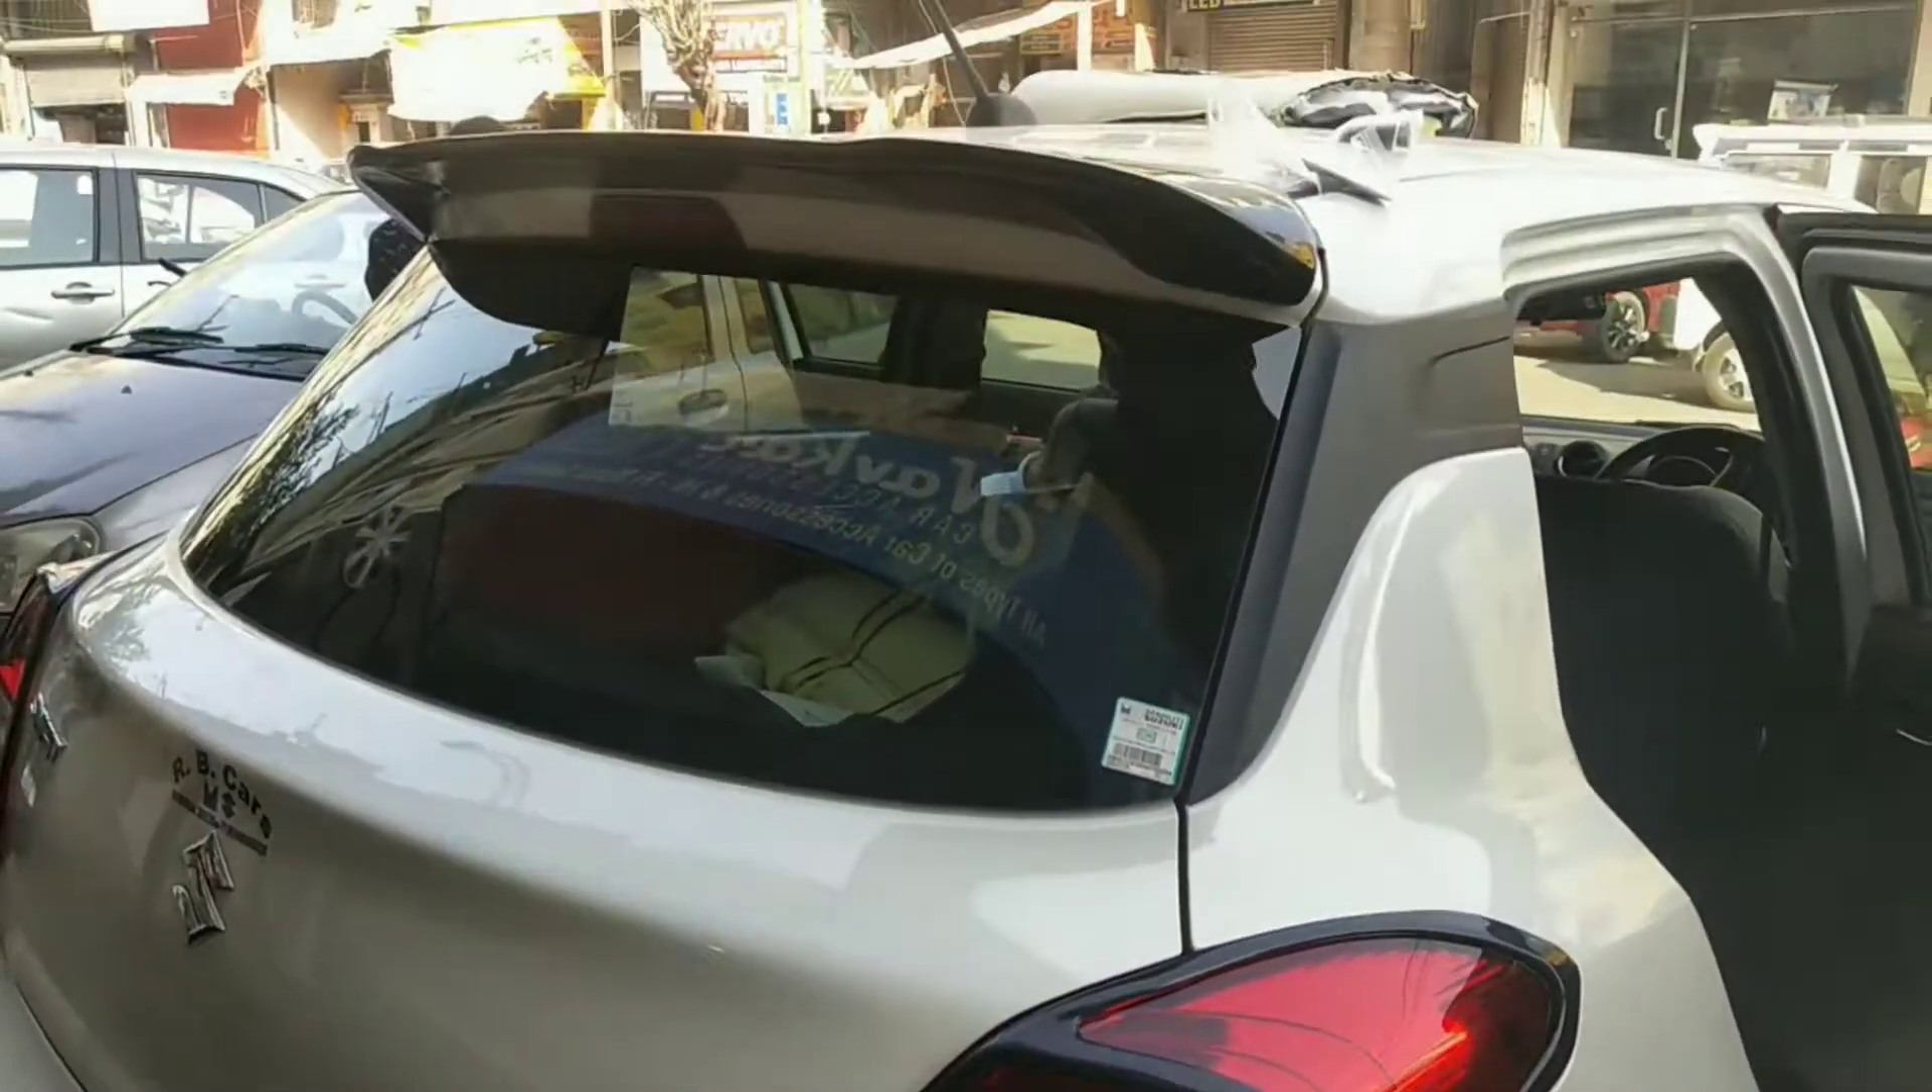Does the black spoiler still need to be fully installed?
No.